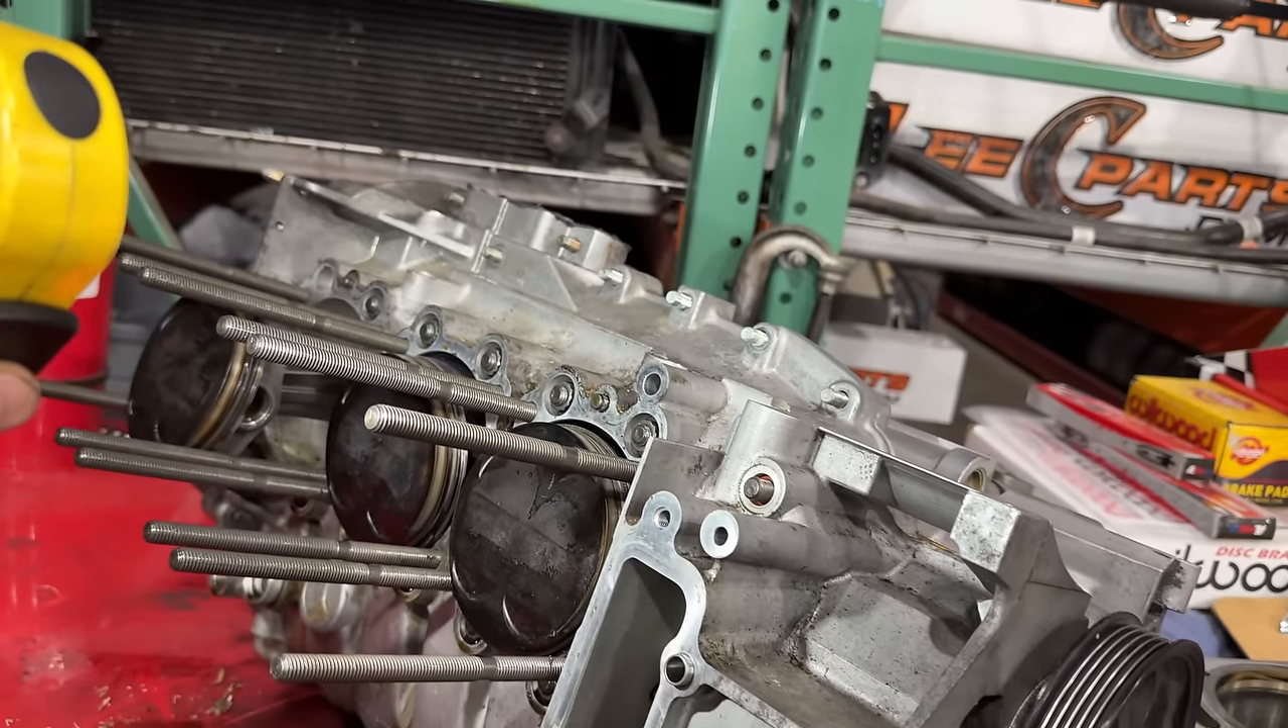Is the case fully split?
No.